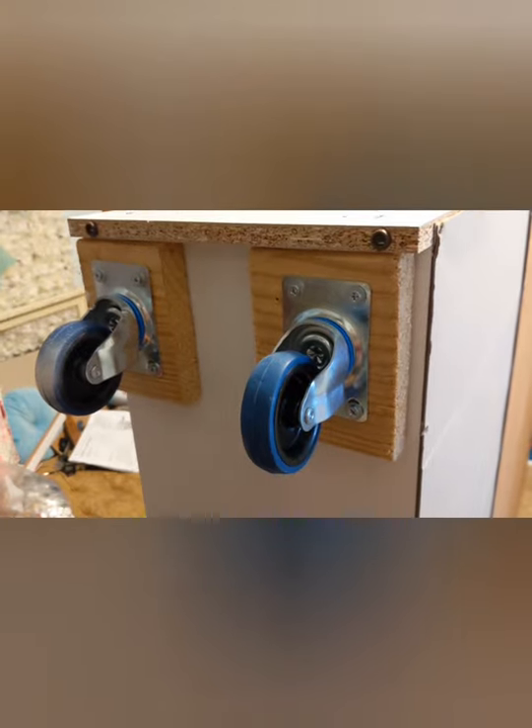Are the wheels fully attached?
Yes.